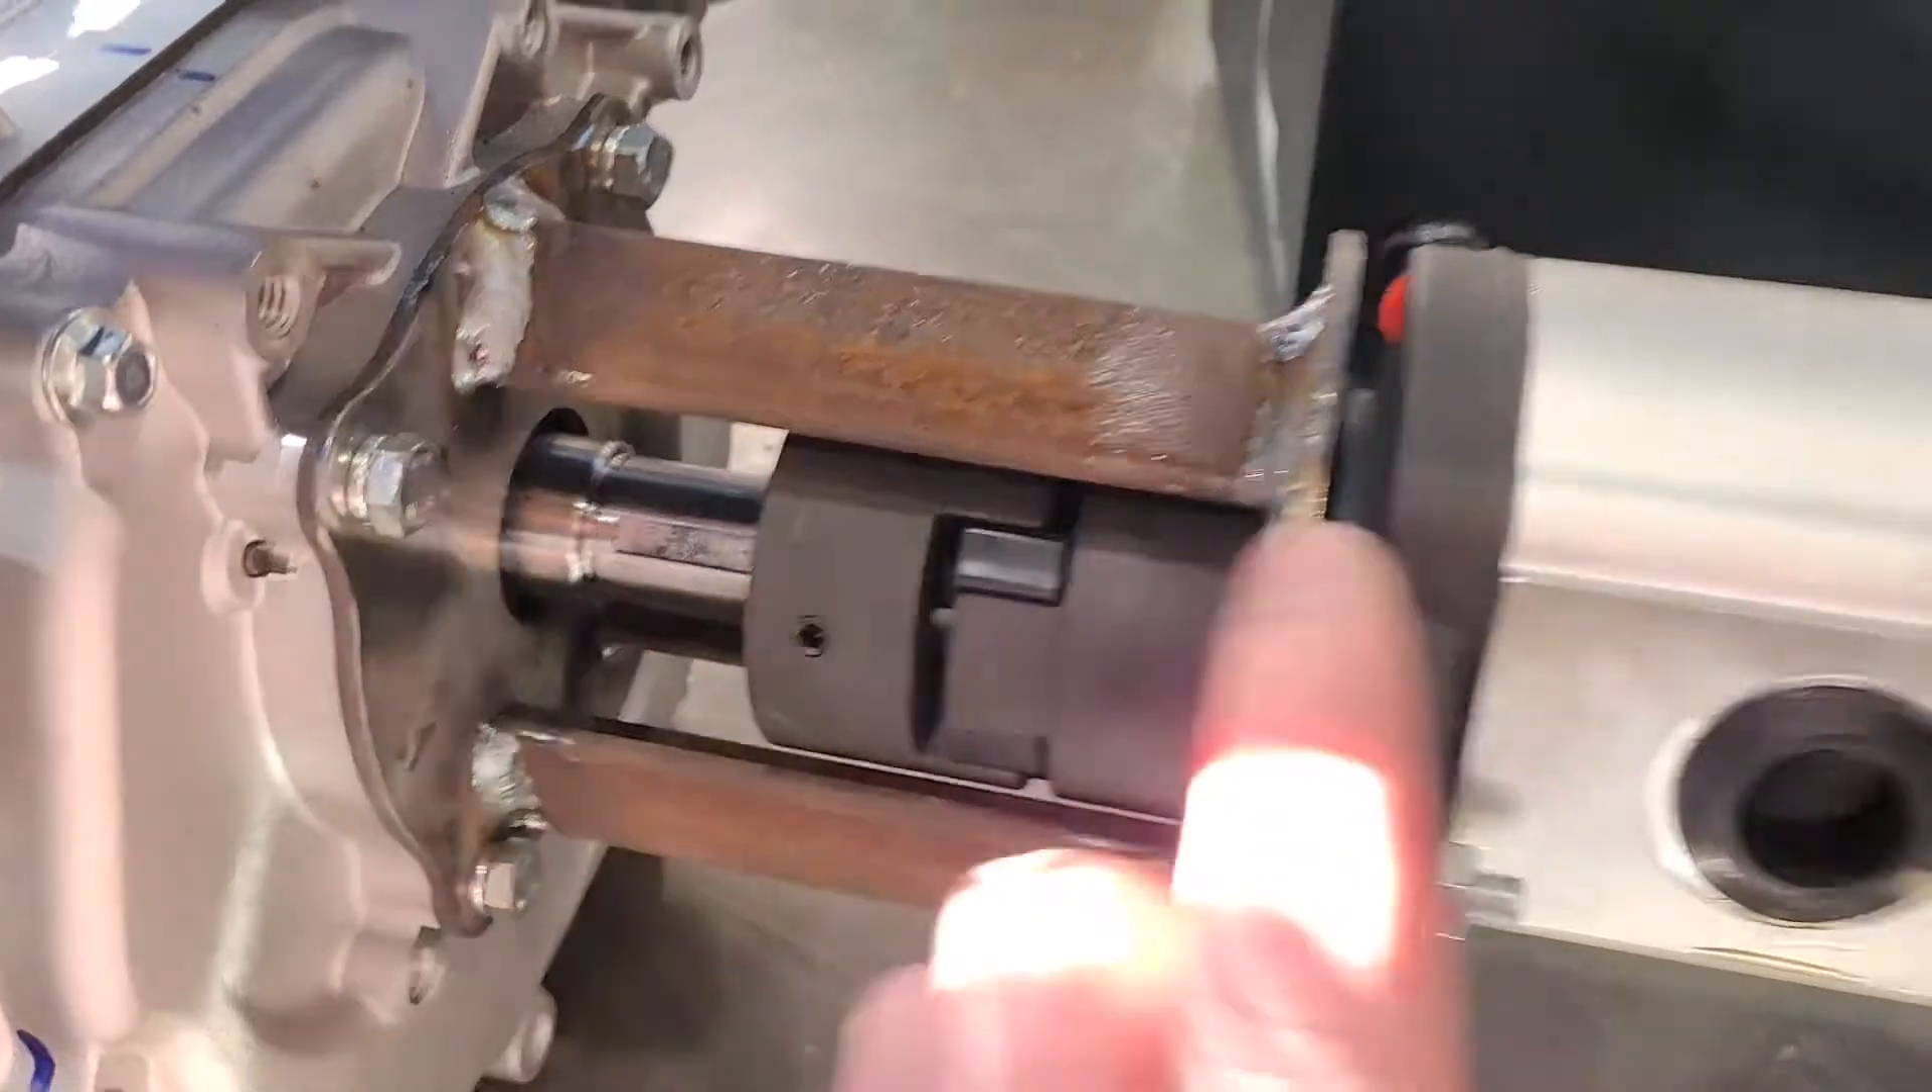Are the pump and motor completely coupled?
Yes.